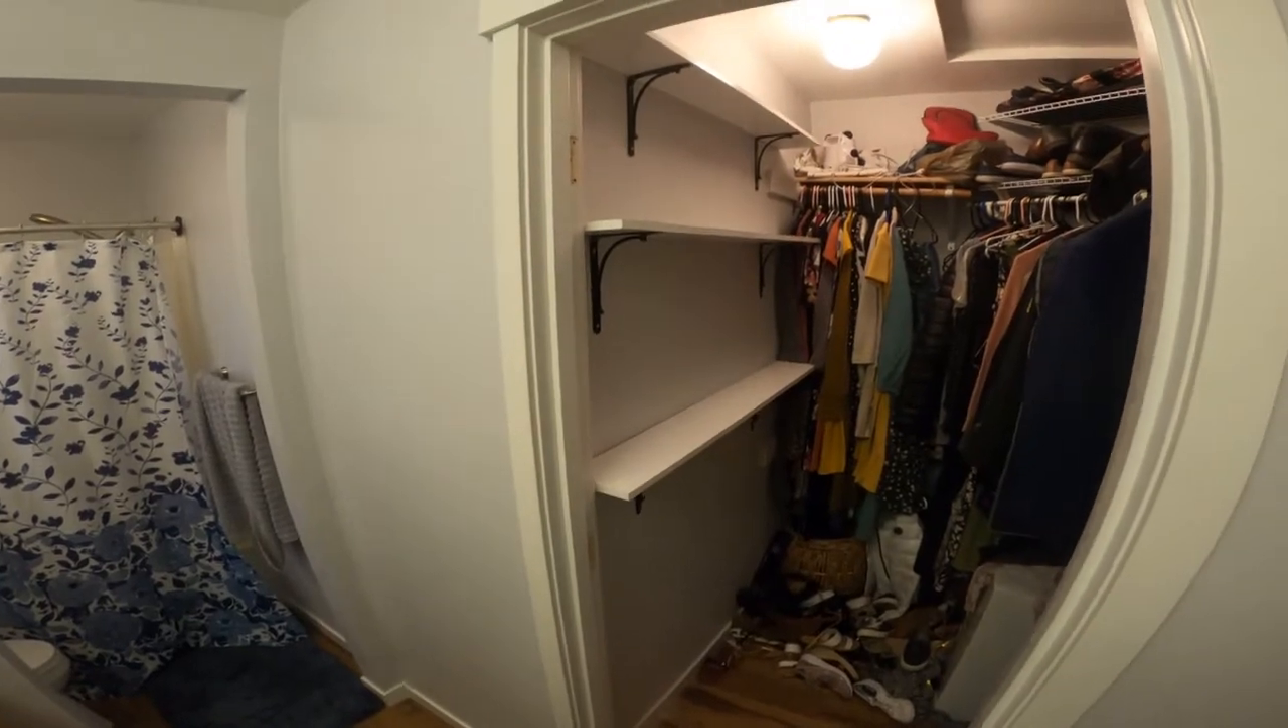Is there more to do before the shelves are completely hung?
No.